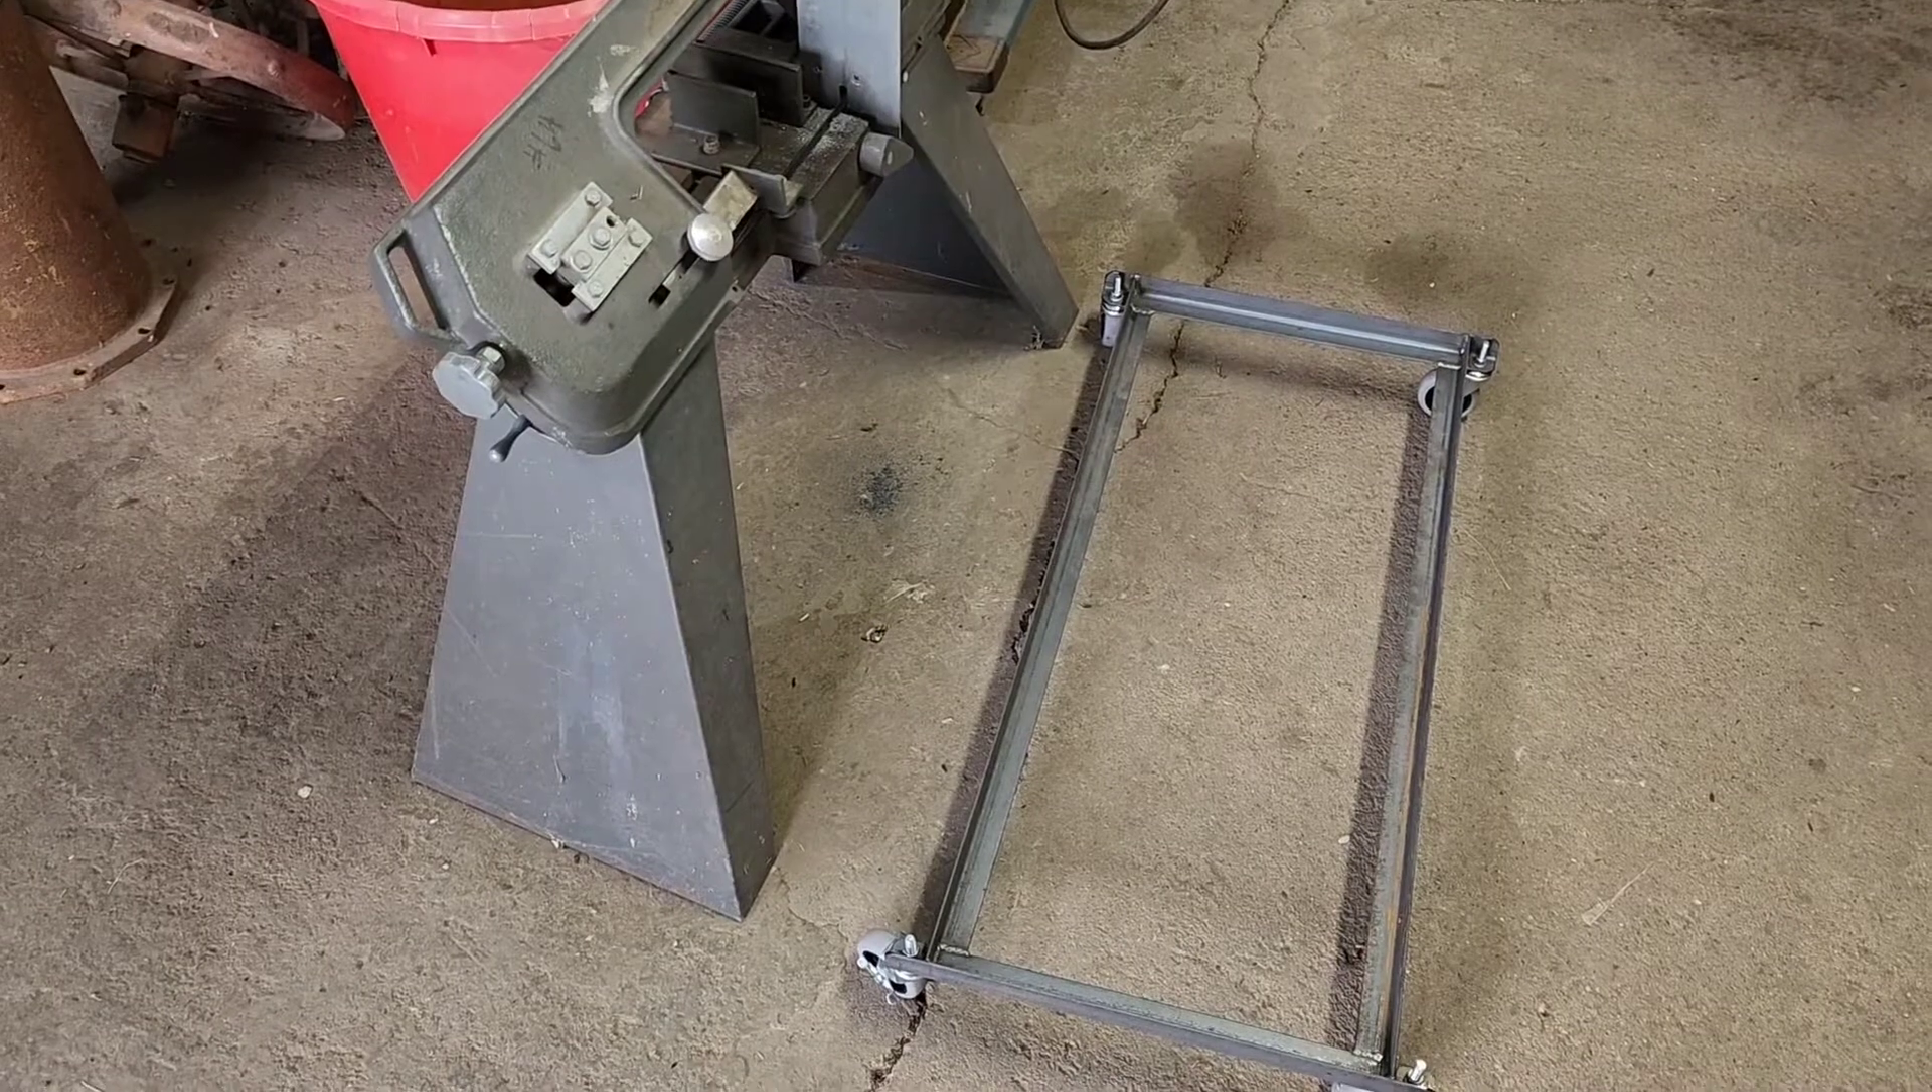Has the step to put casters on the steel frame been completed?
Yes.